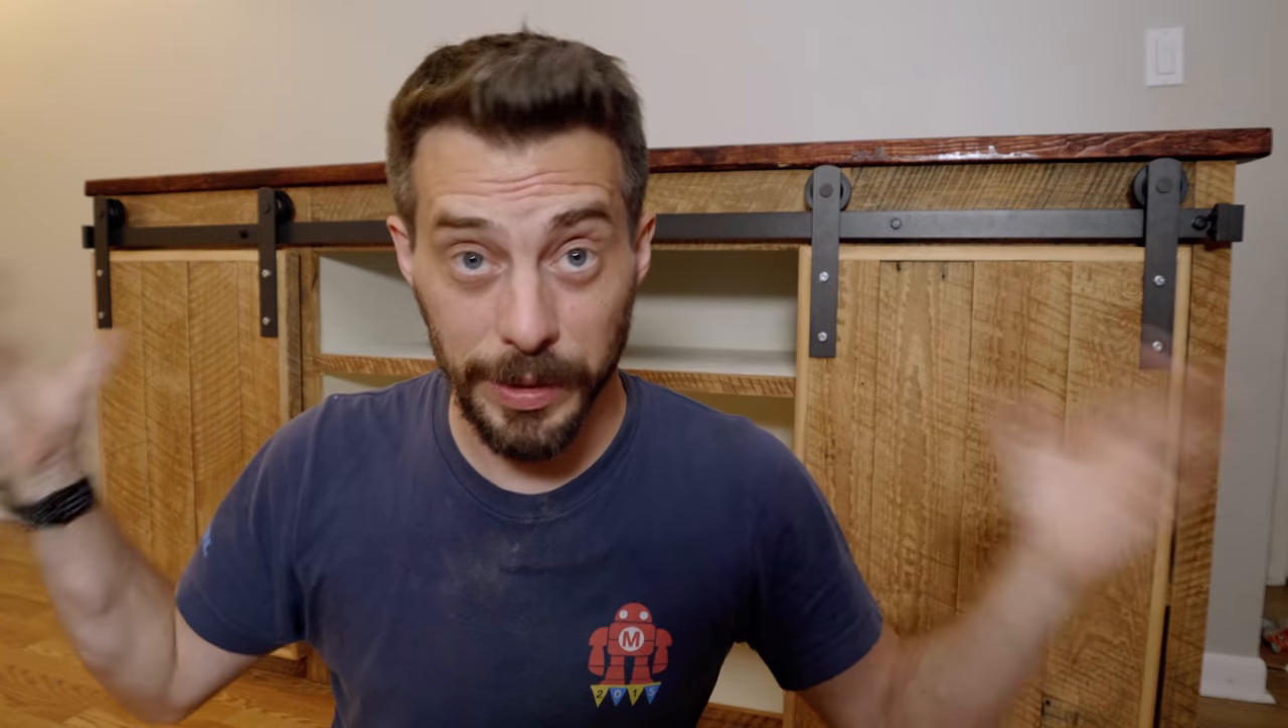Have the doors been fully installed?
Yes.